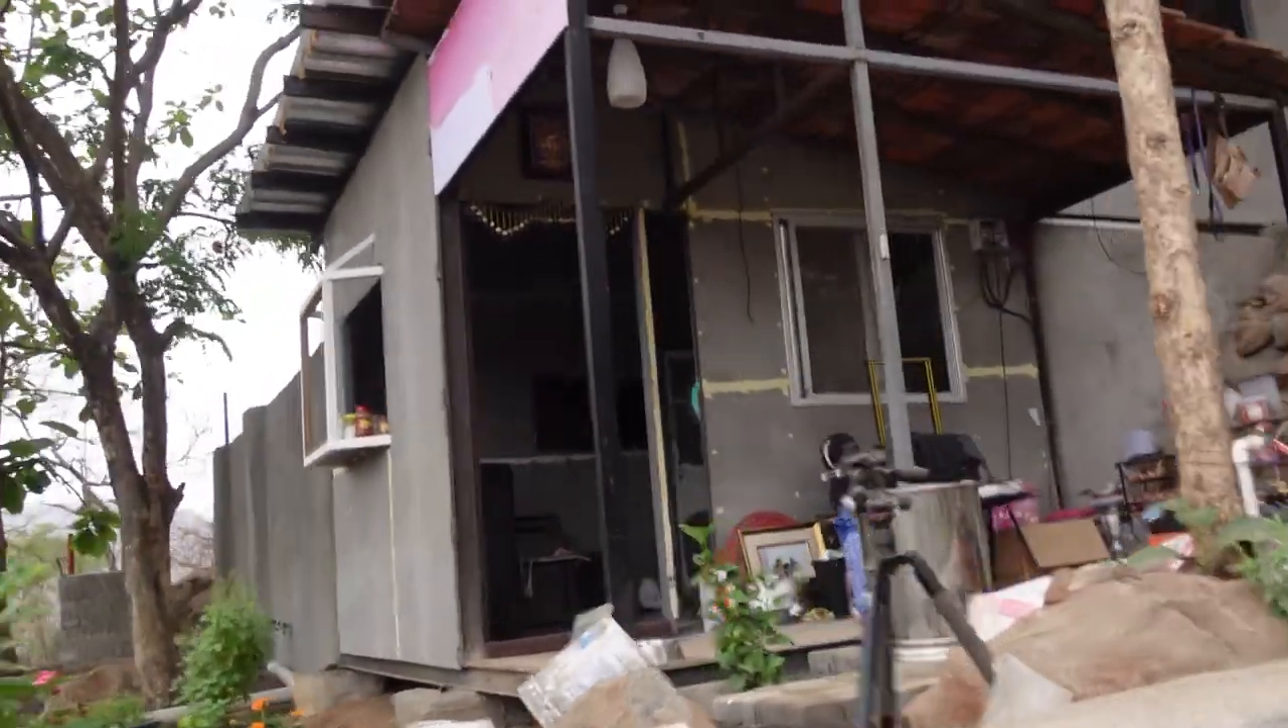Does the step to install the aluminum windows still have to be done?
No.